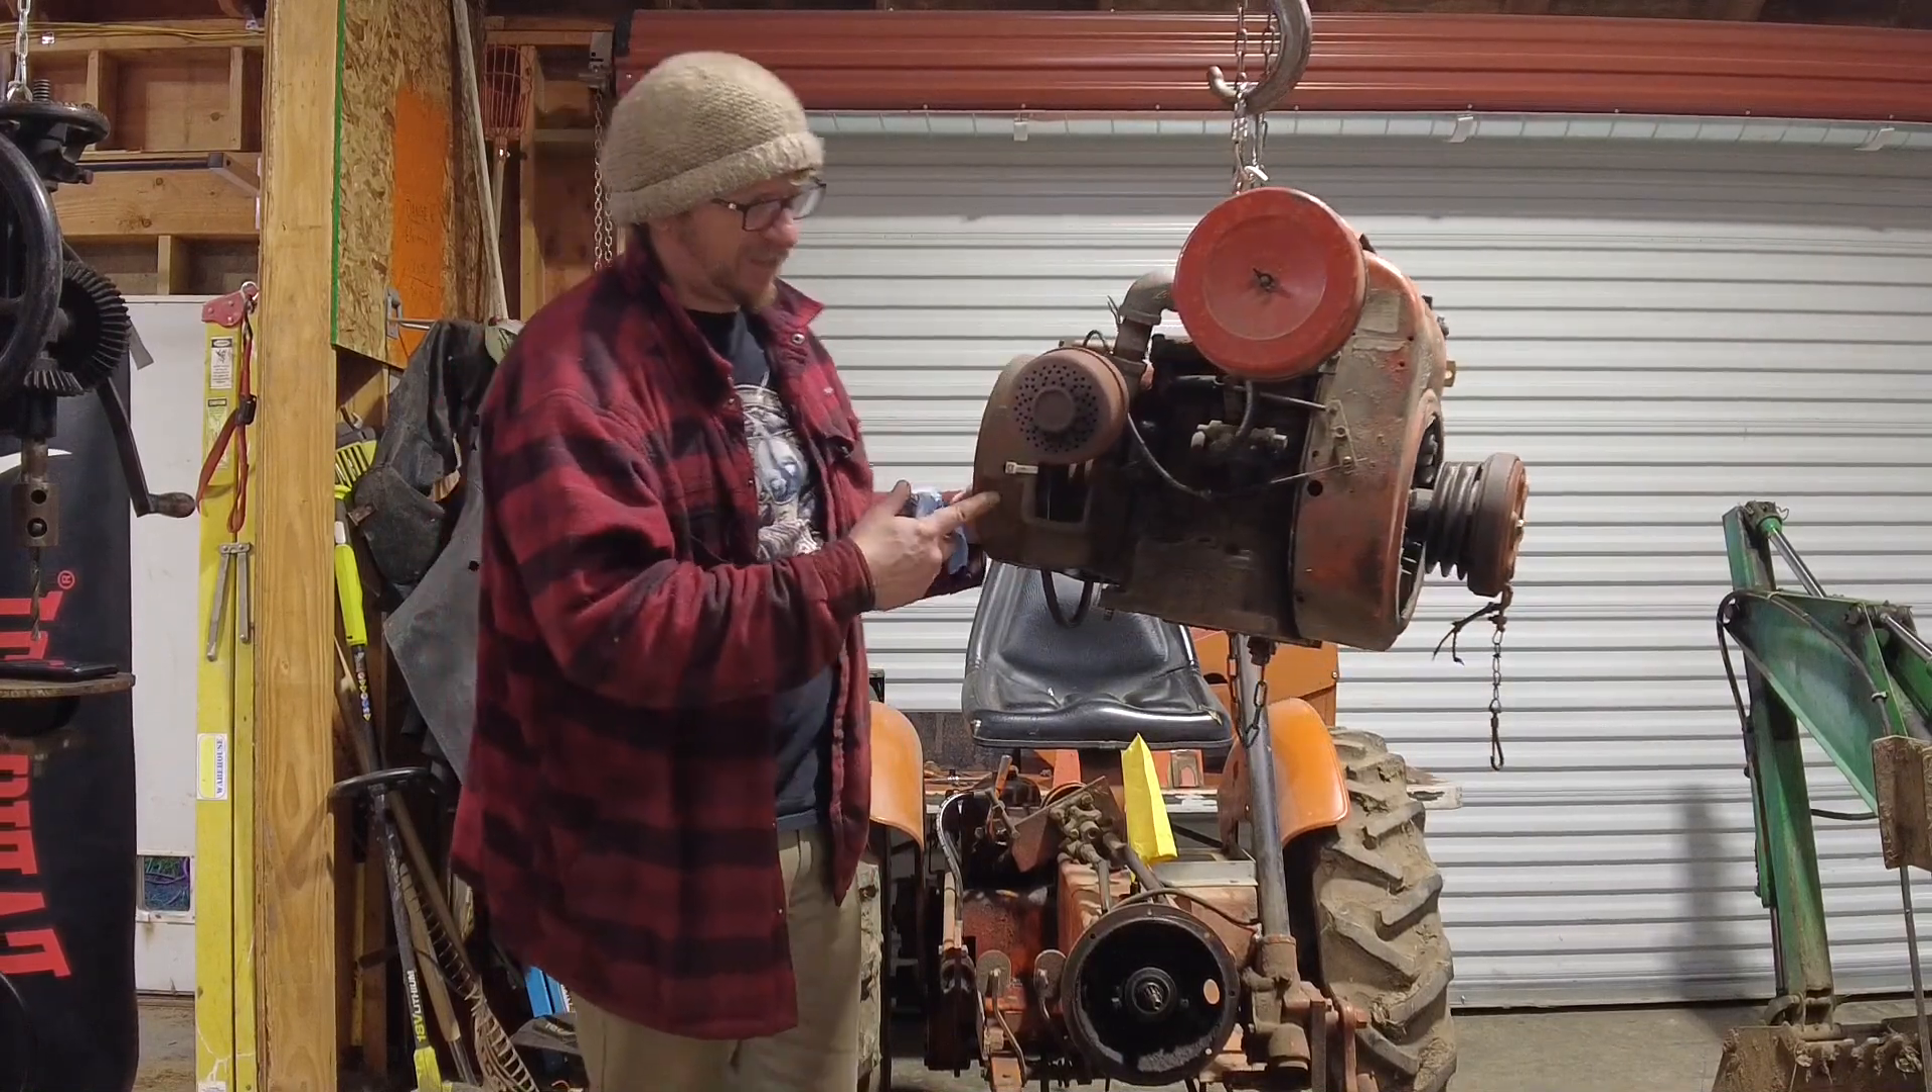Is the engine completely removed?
Yes.